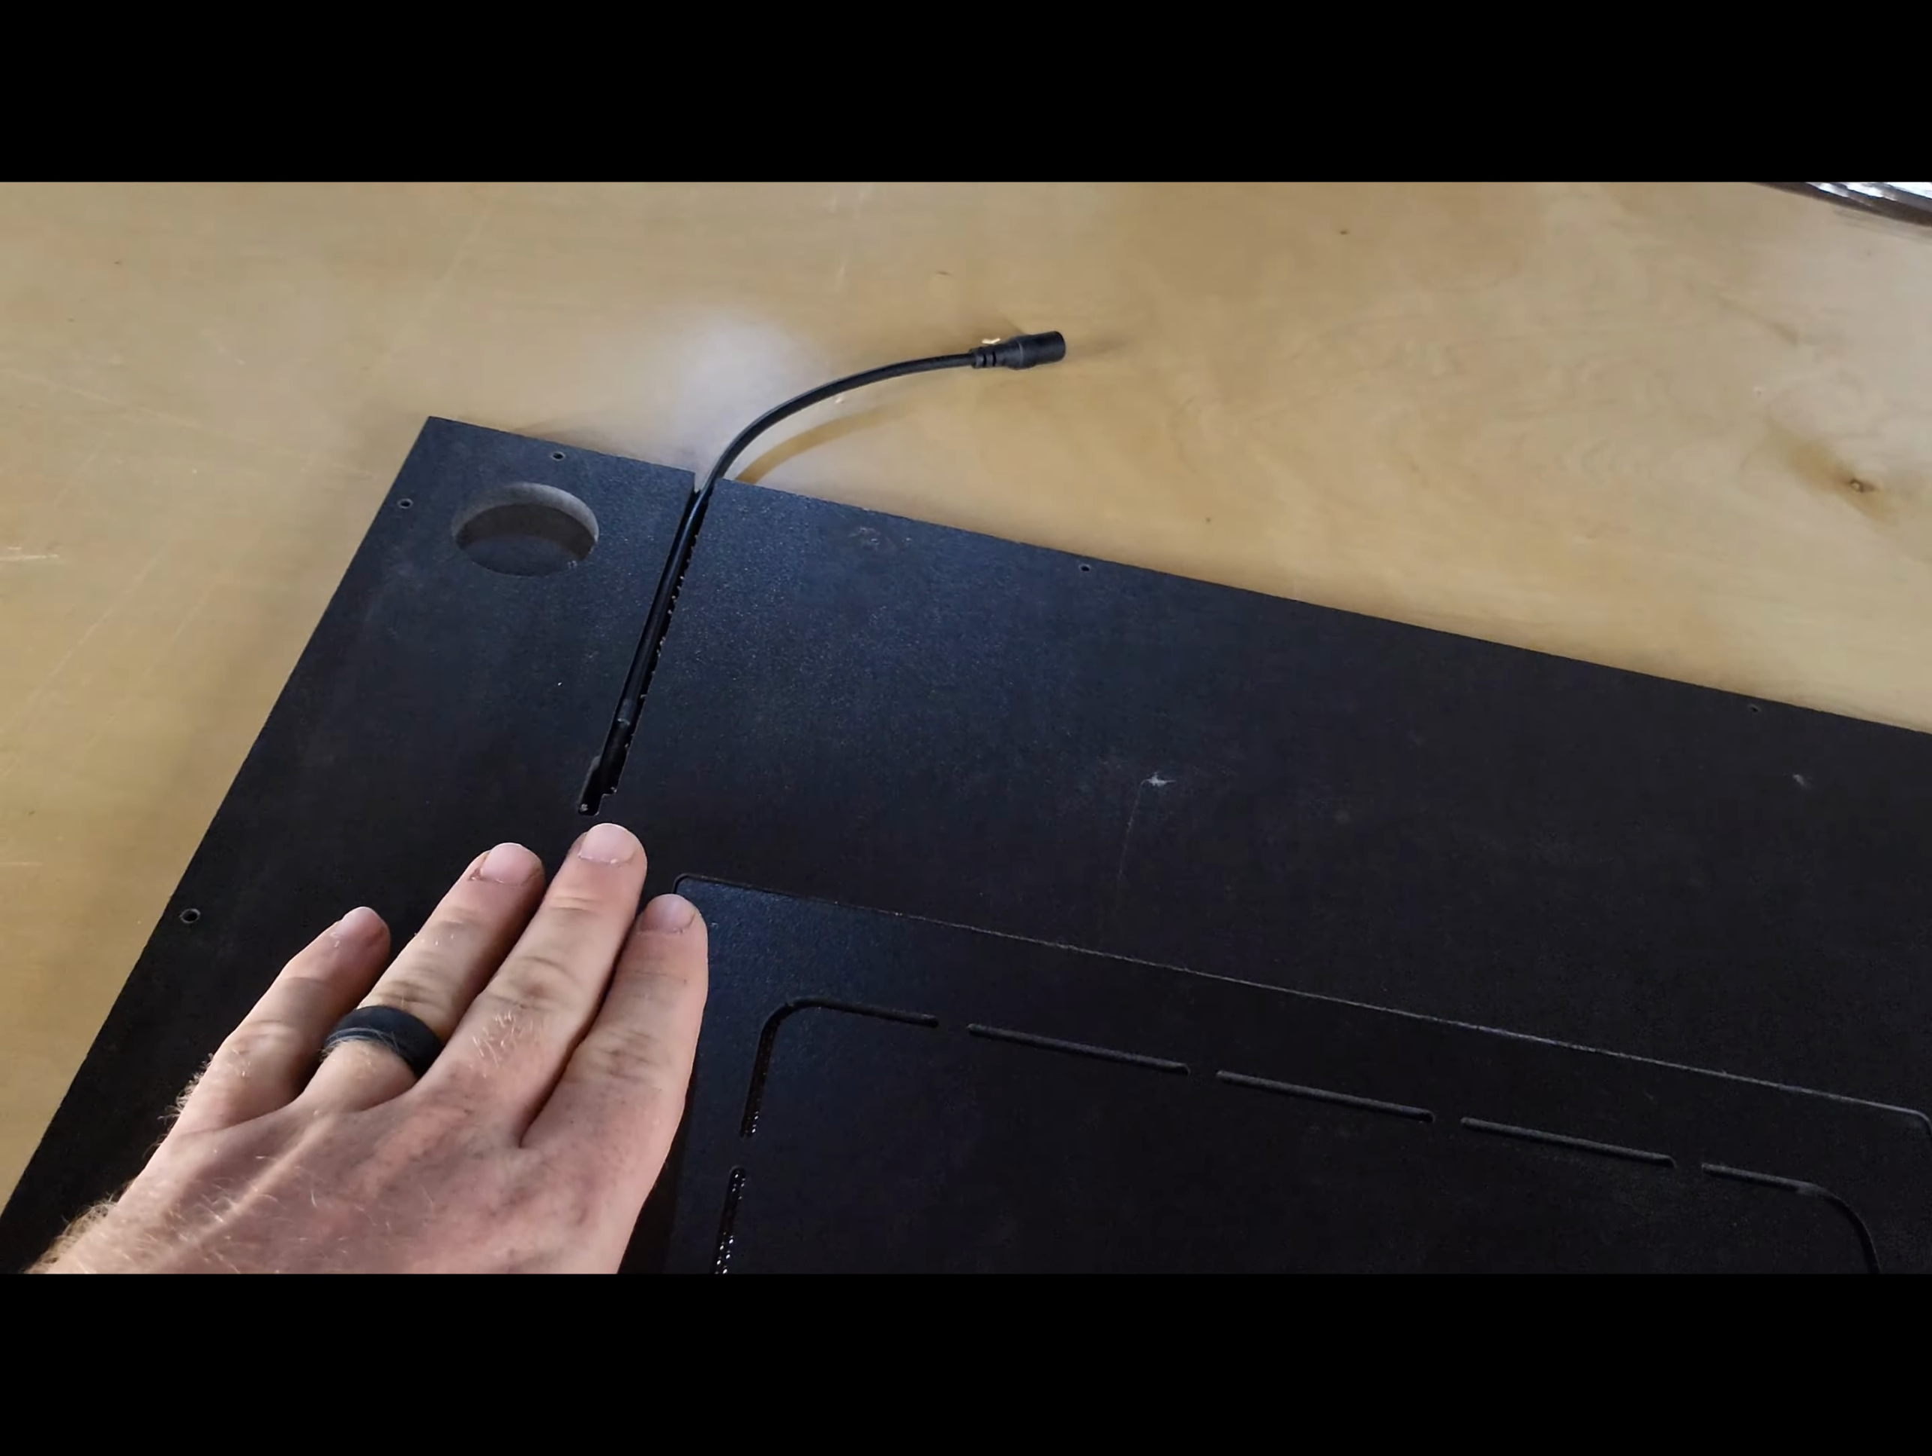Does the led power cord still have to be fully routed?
No.